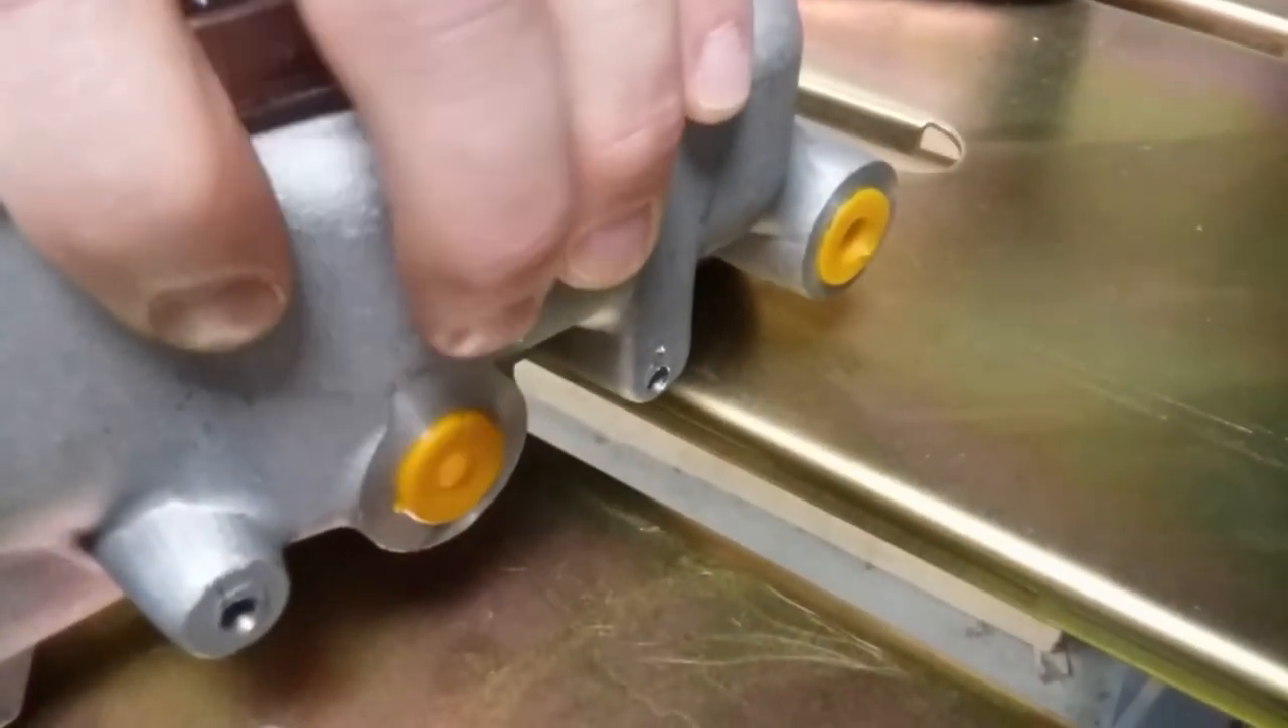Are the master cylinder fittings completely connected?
No.